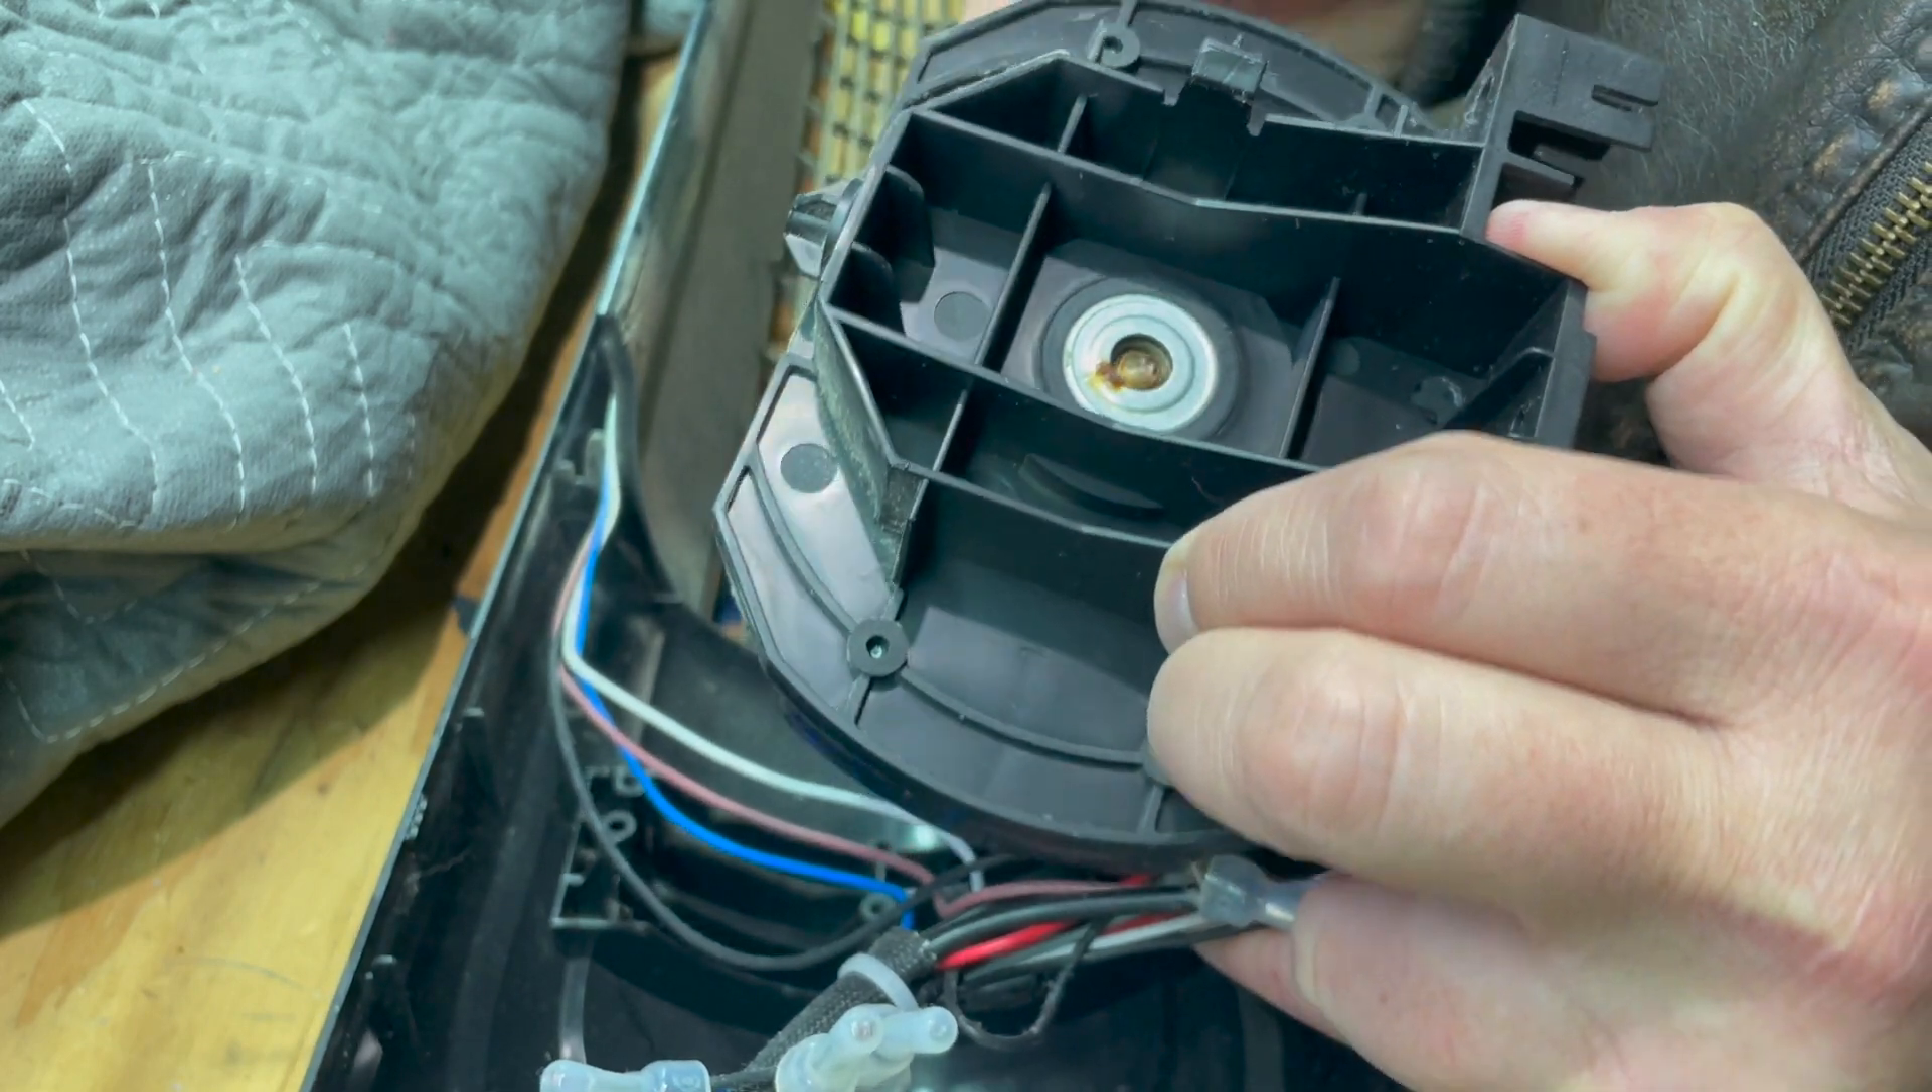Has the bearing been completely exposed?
Yes.